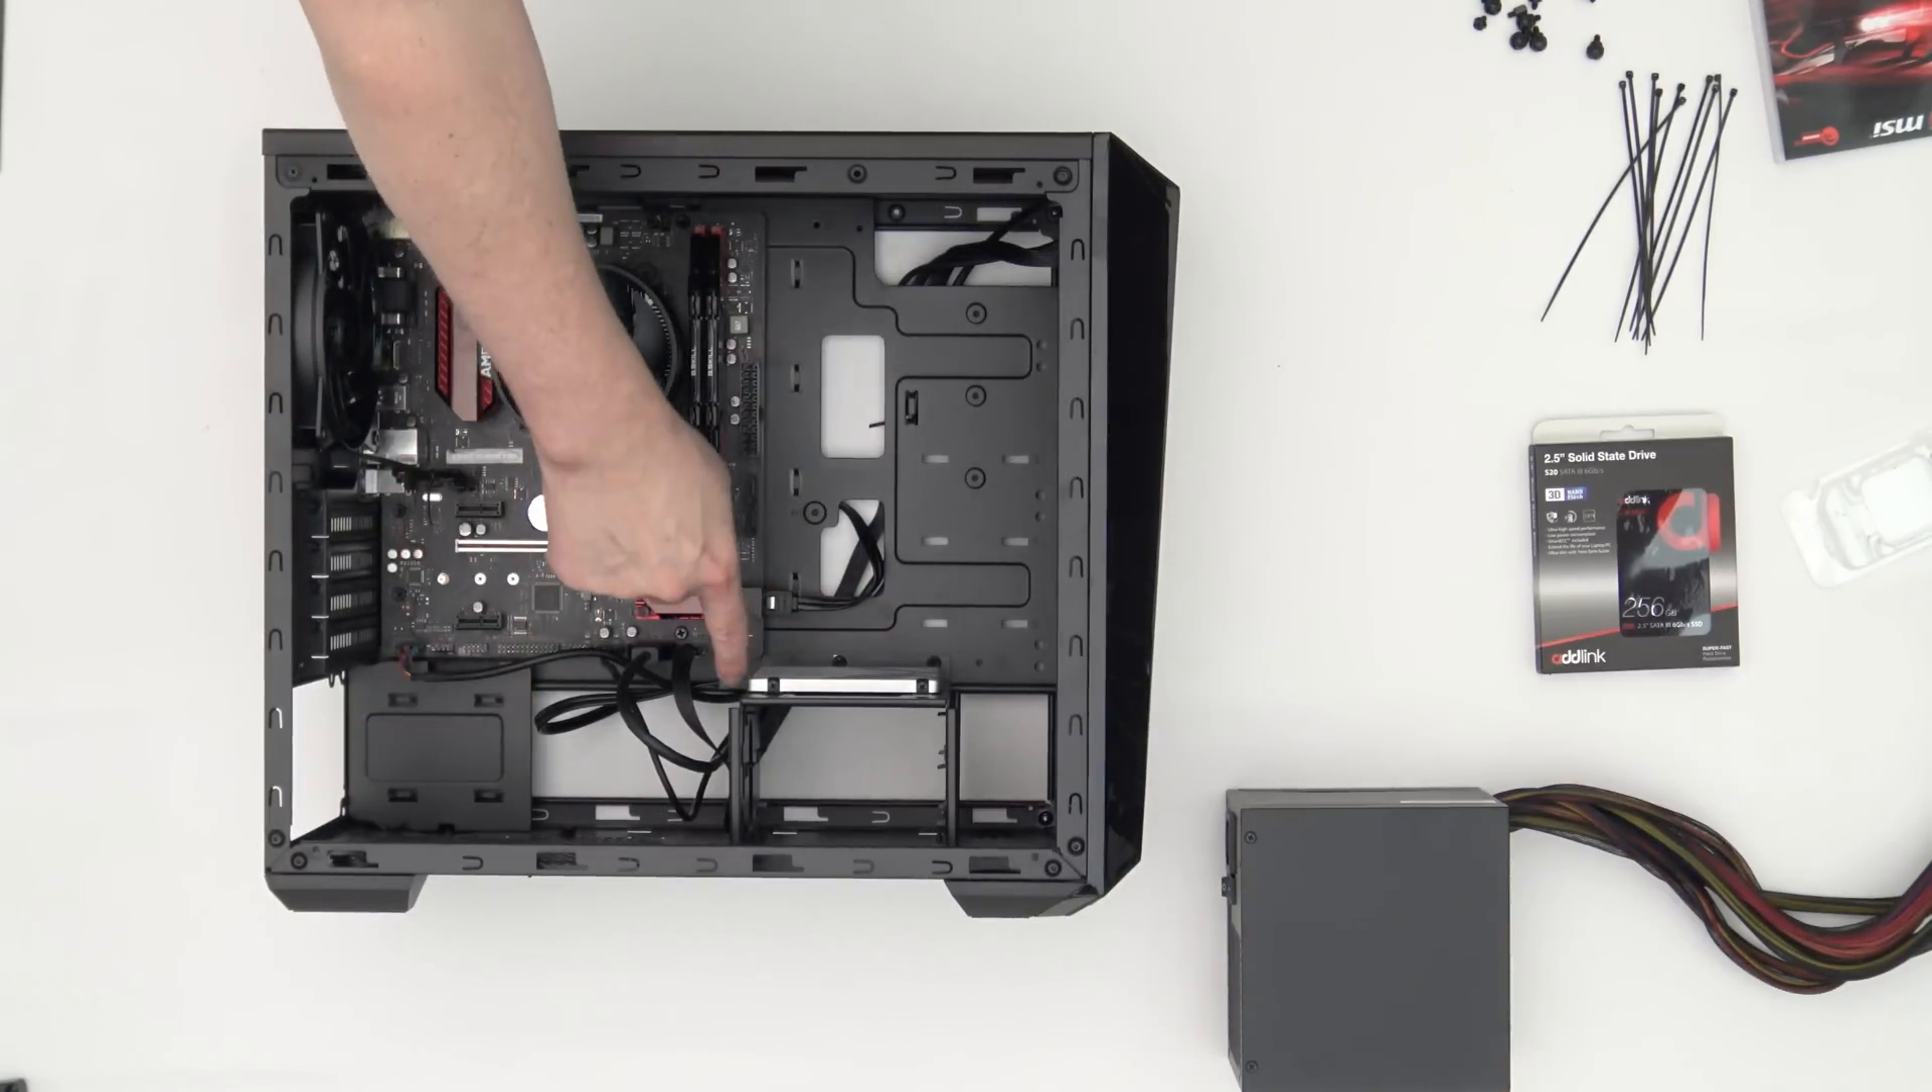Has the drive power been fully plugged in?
No.